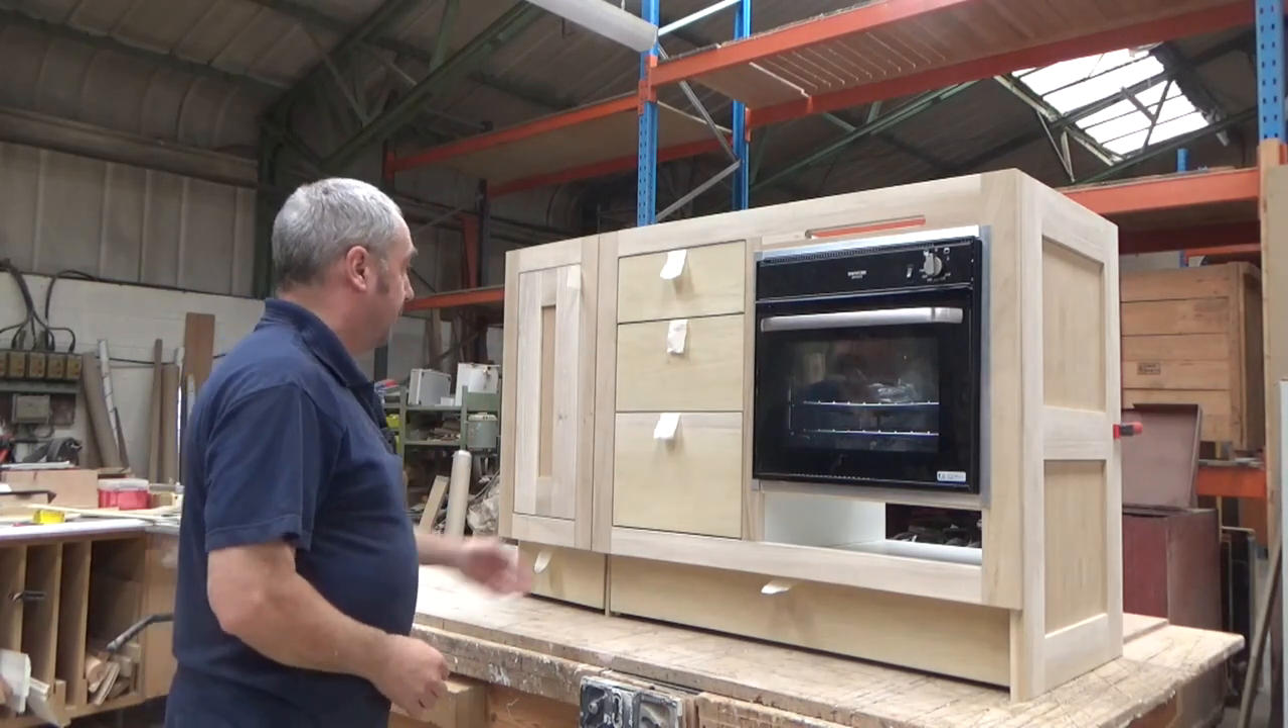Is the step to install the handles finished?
No.